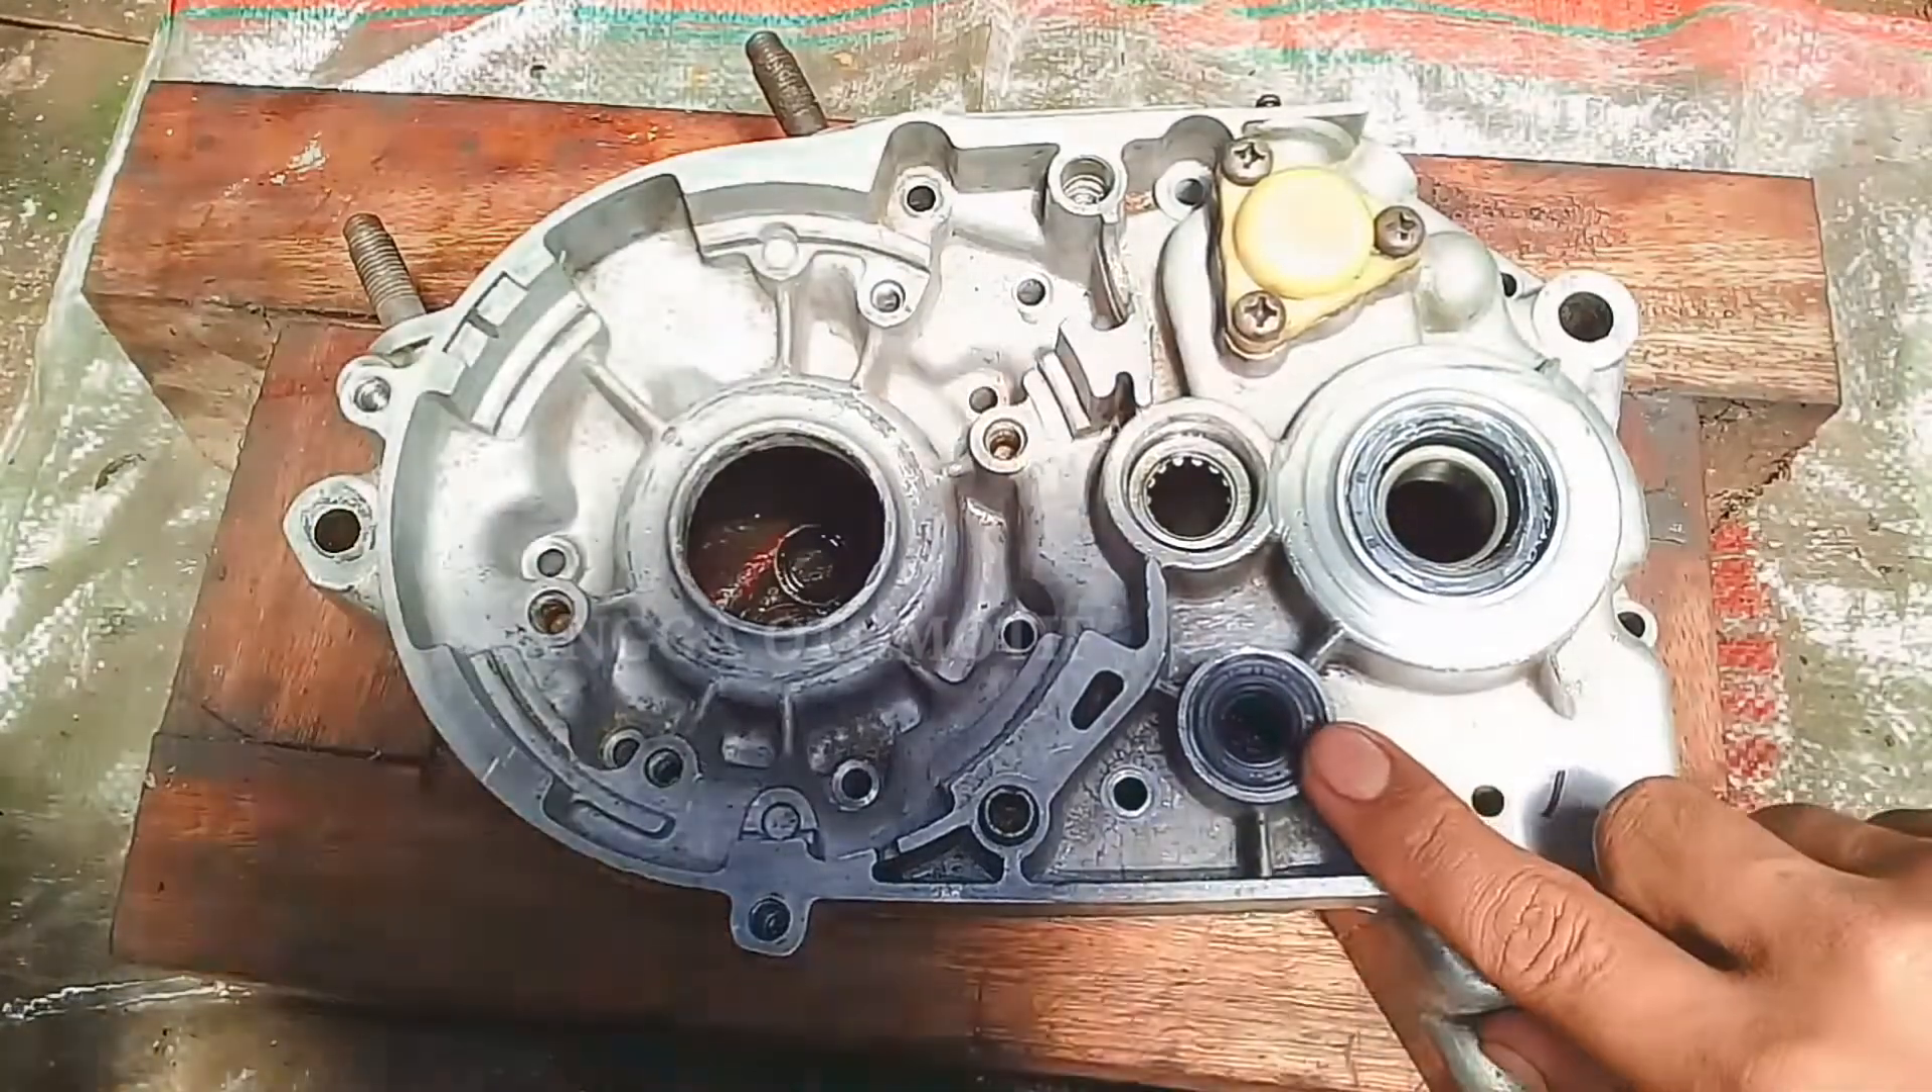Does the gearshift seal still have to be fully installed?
No.